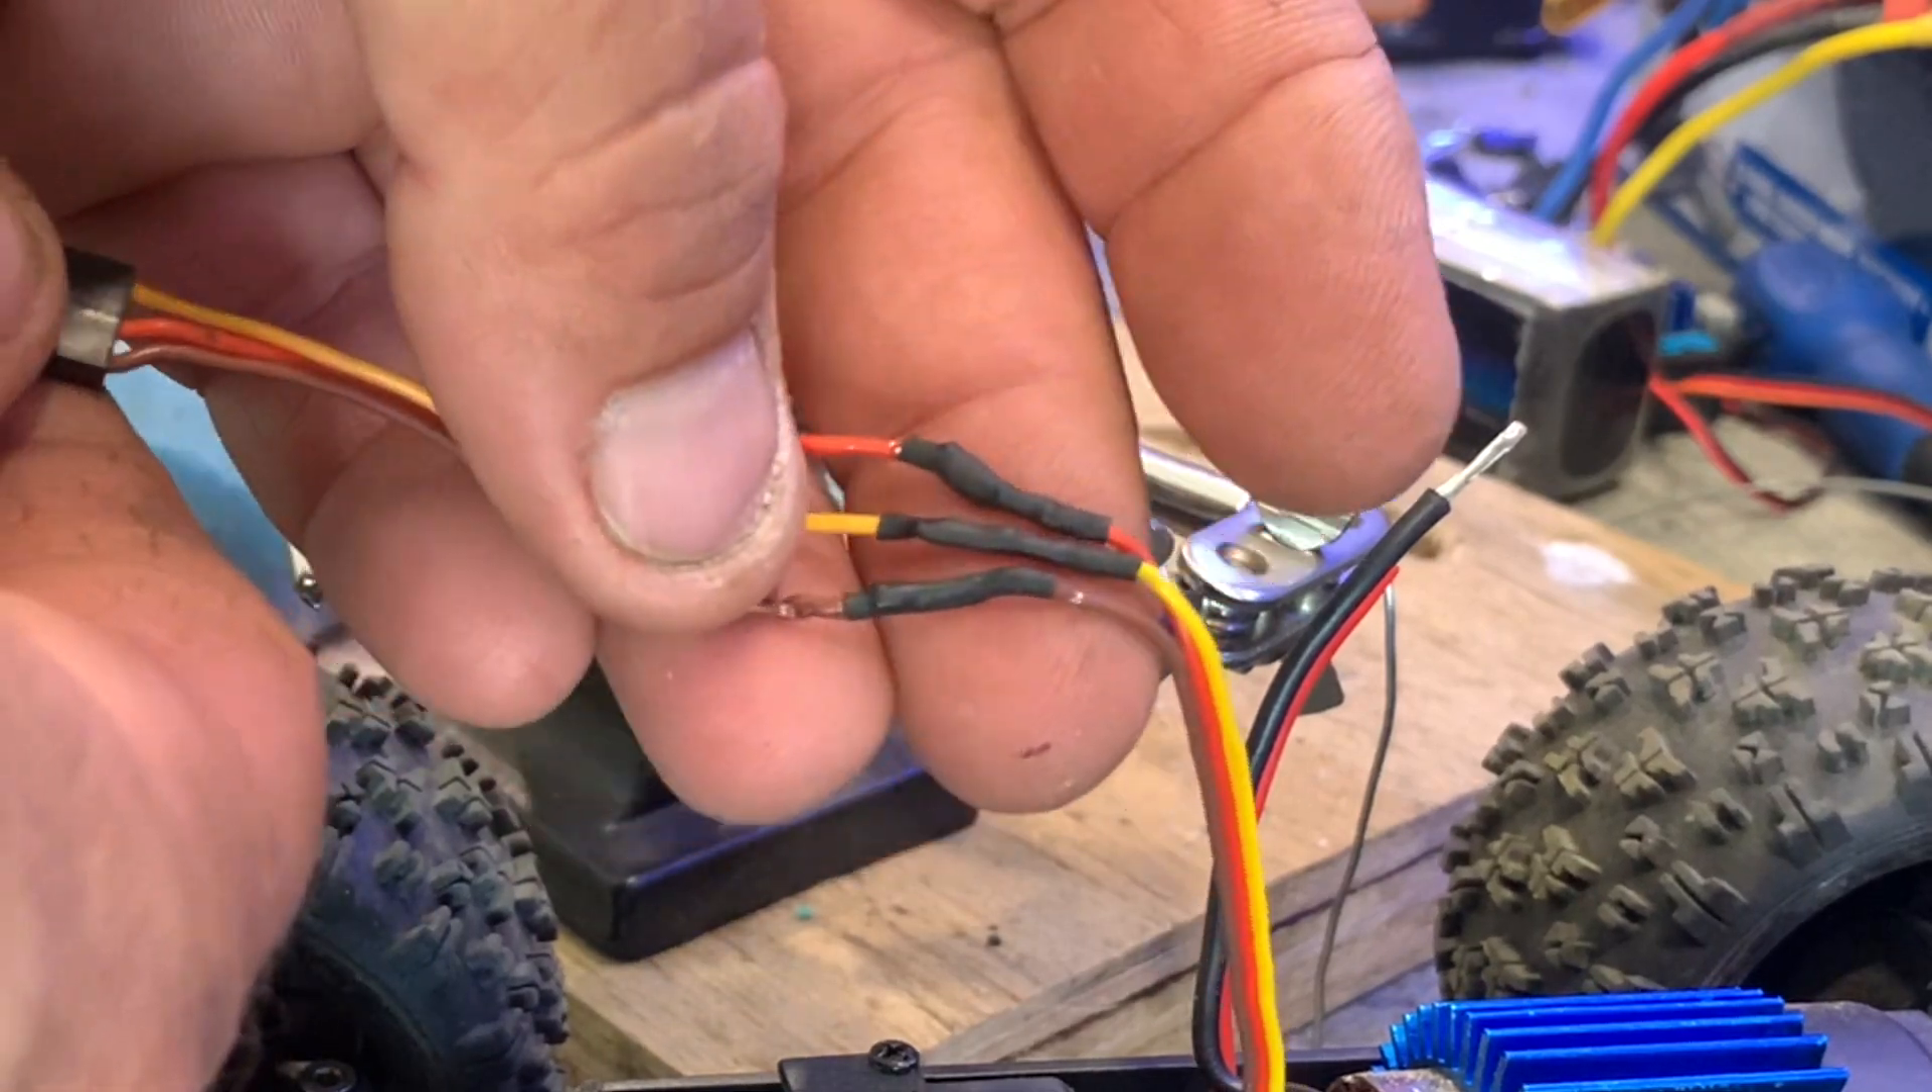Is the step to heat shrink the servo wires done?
Yes.